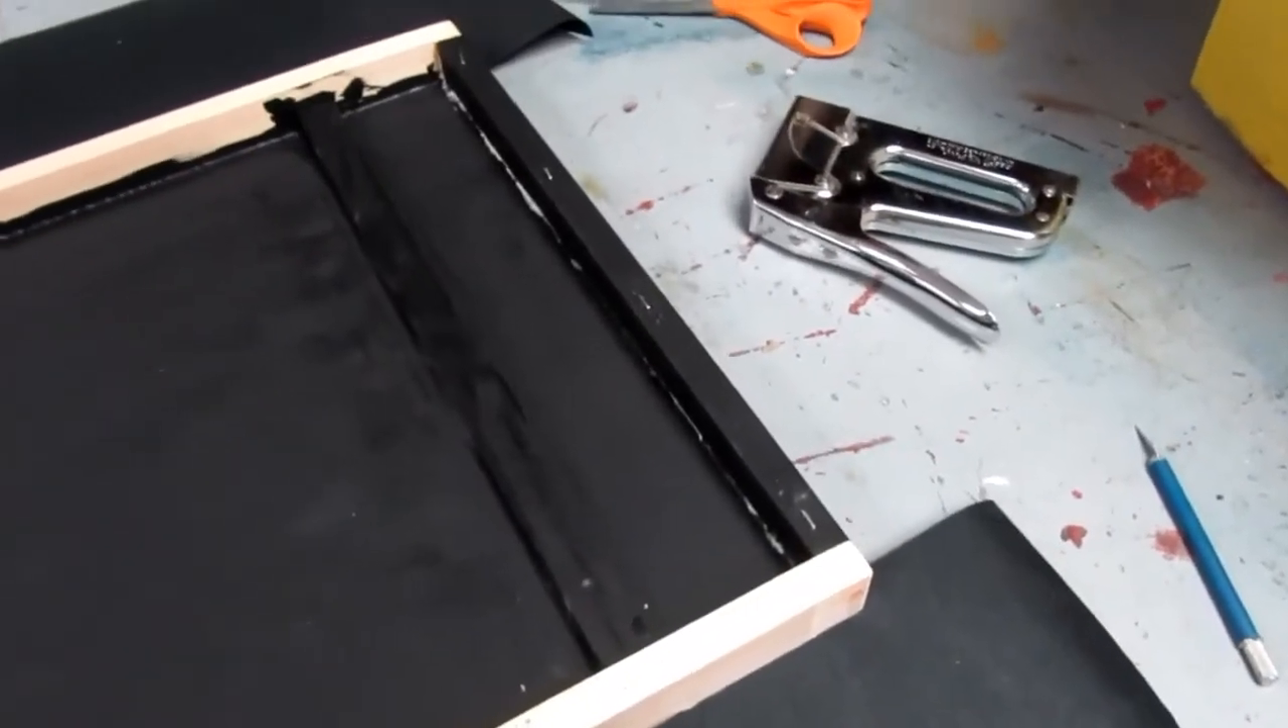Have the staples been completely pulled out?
No.